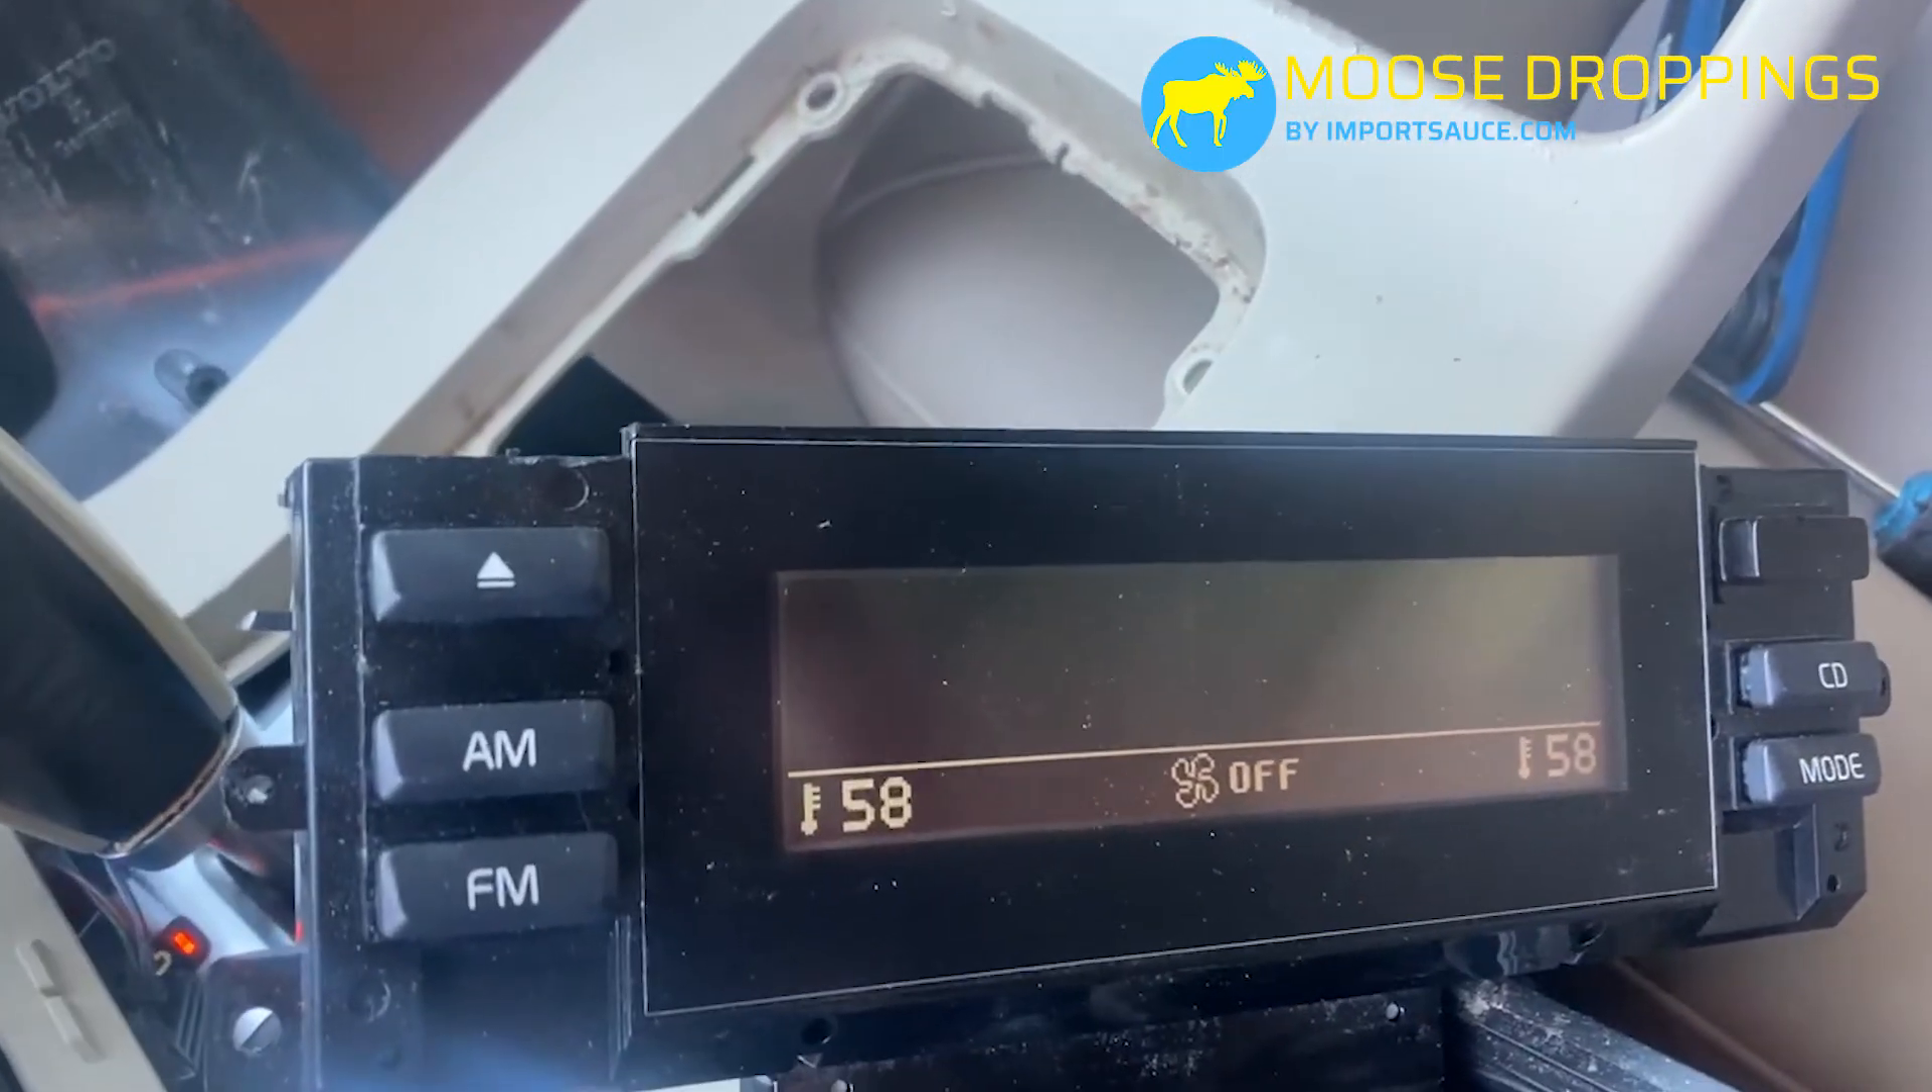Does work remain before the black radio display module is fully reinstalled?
Yes.